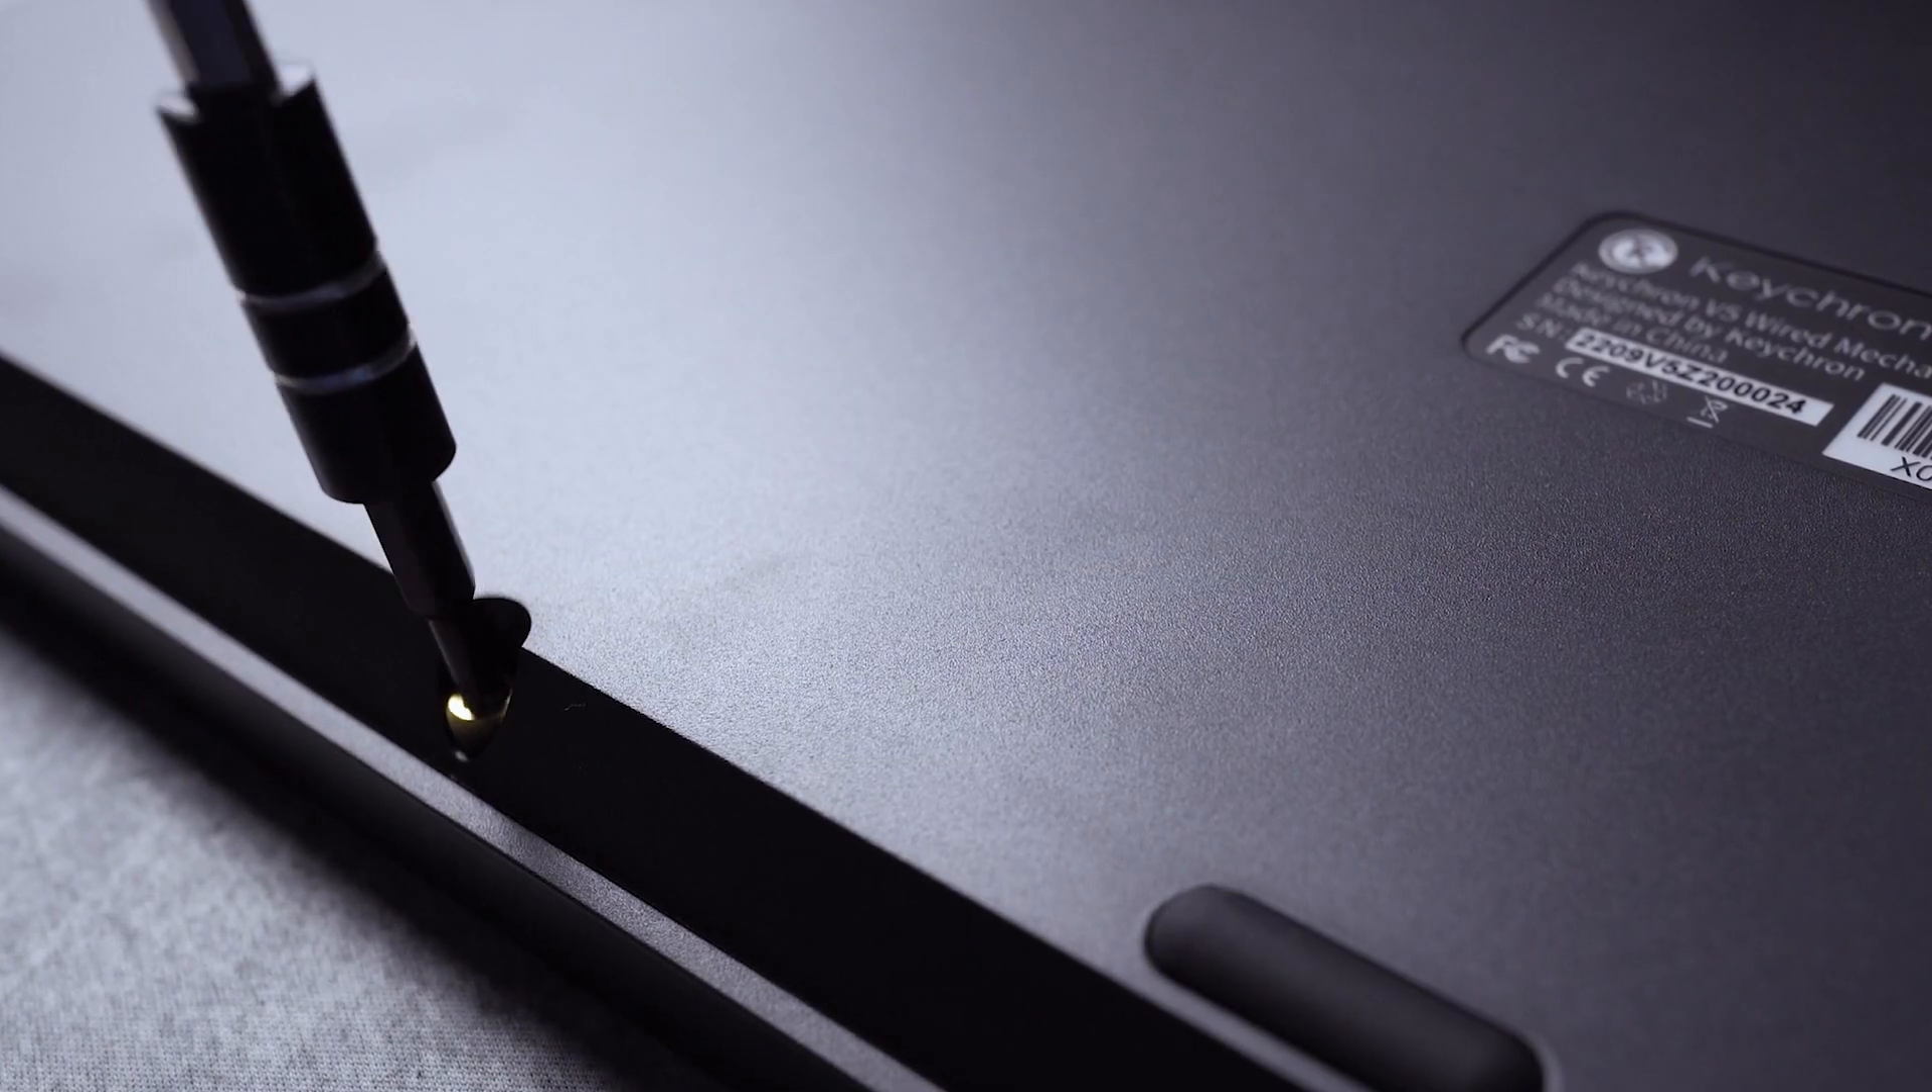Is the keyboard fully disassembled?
No.